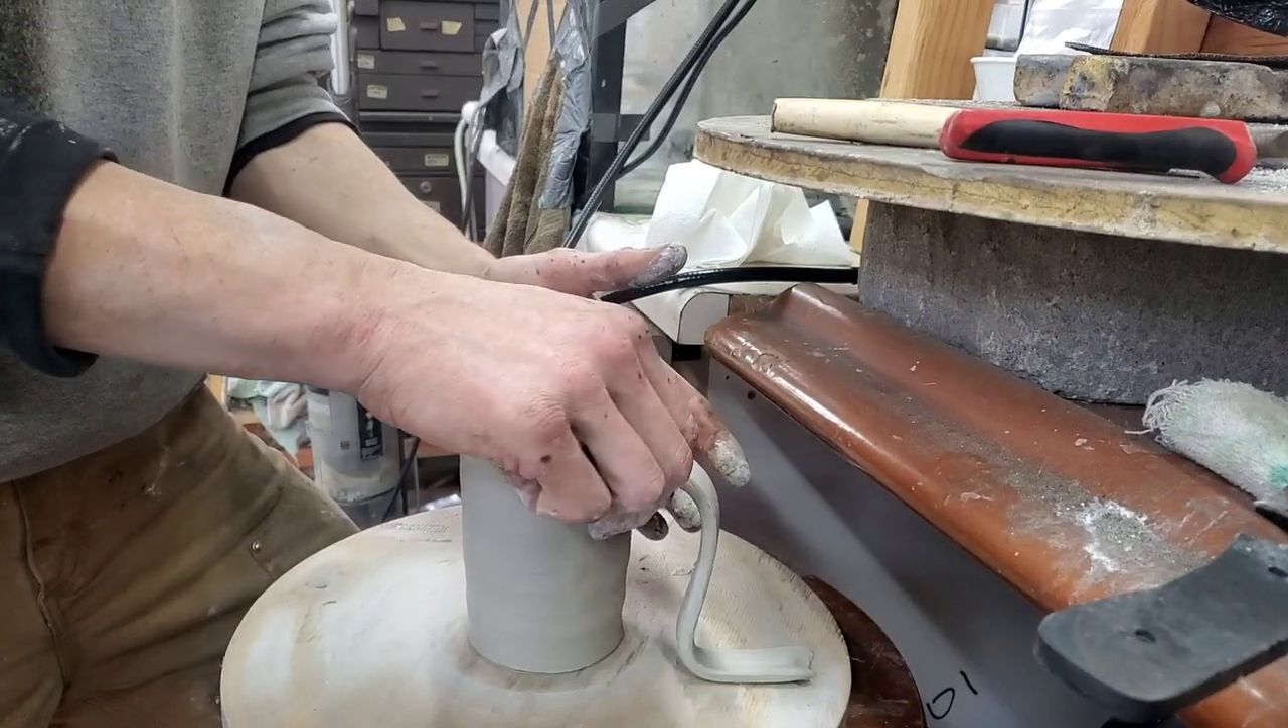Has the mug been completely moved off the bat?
No.